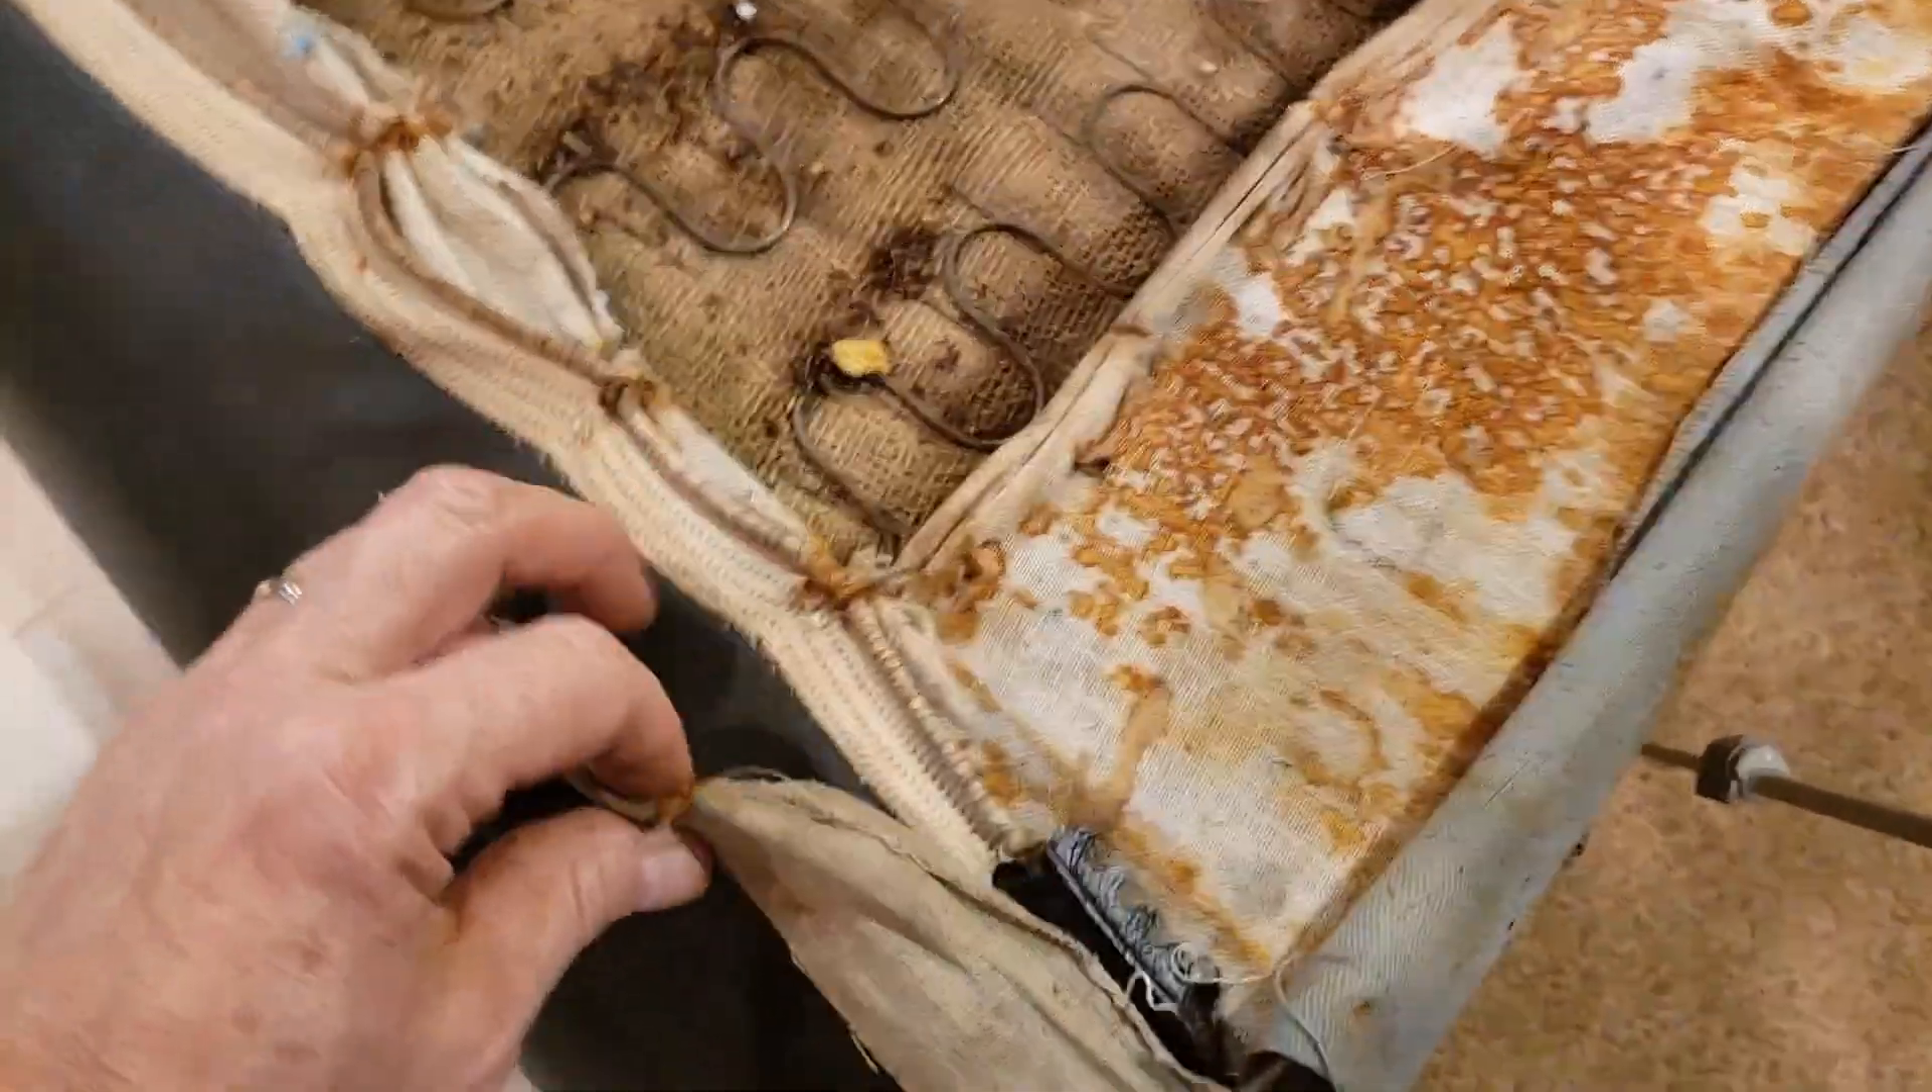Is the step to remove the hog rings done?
No.